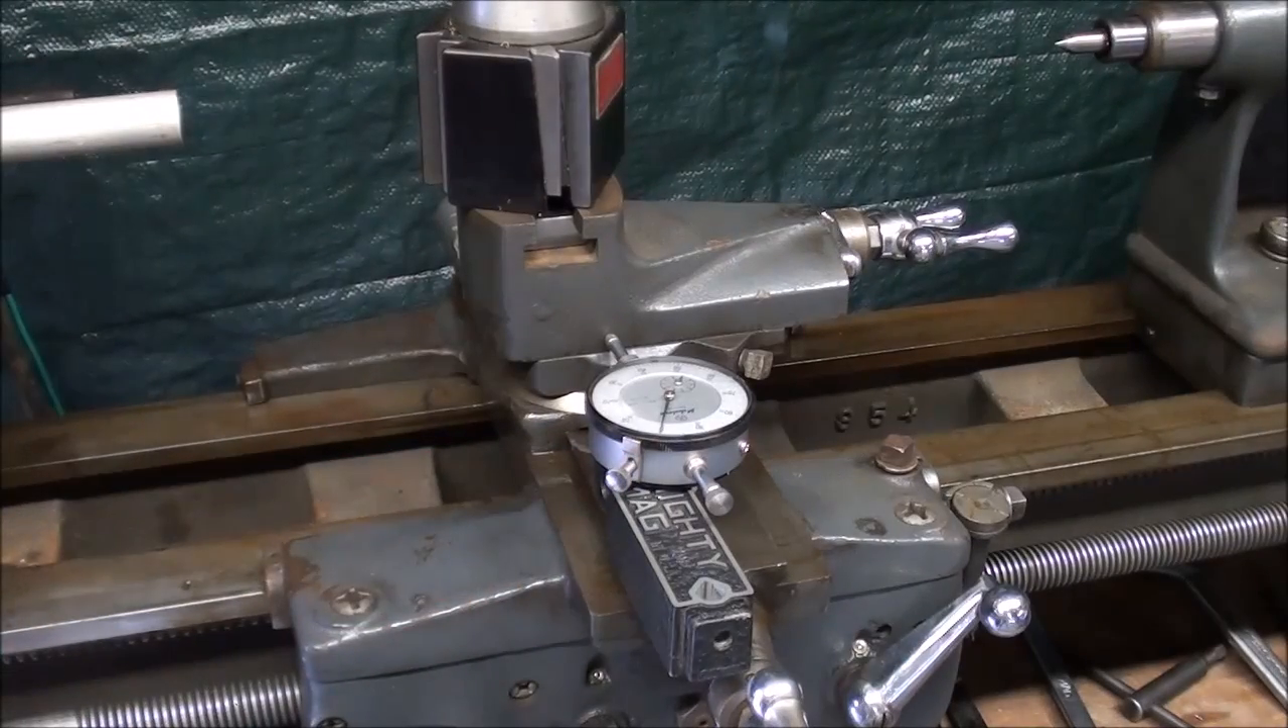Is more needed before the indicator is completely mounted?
No.